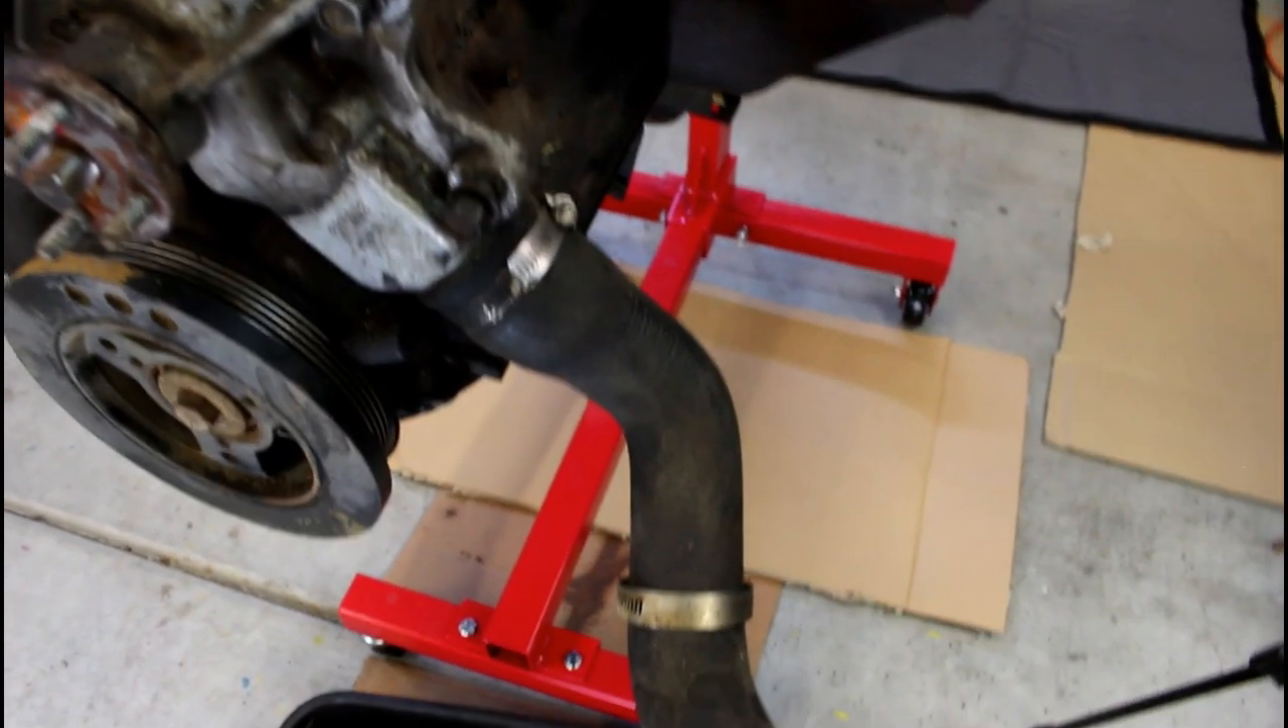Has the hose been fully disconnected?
No.